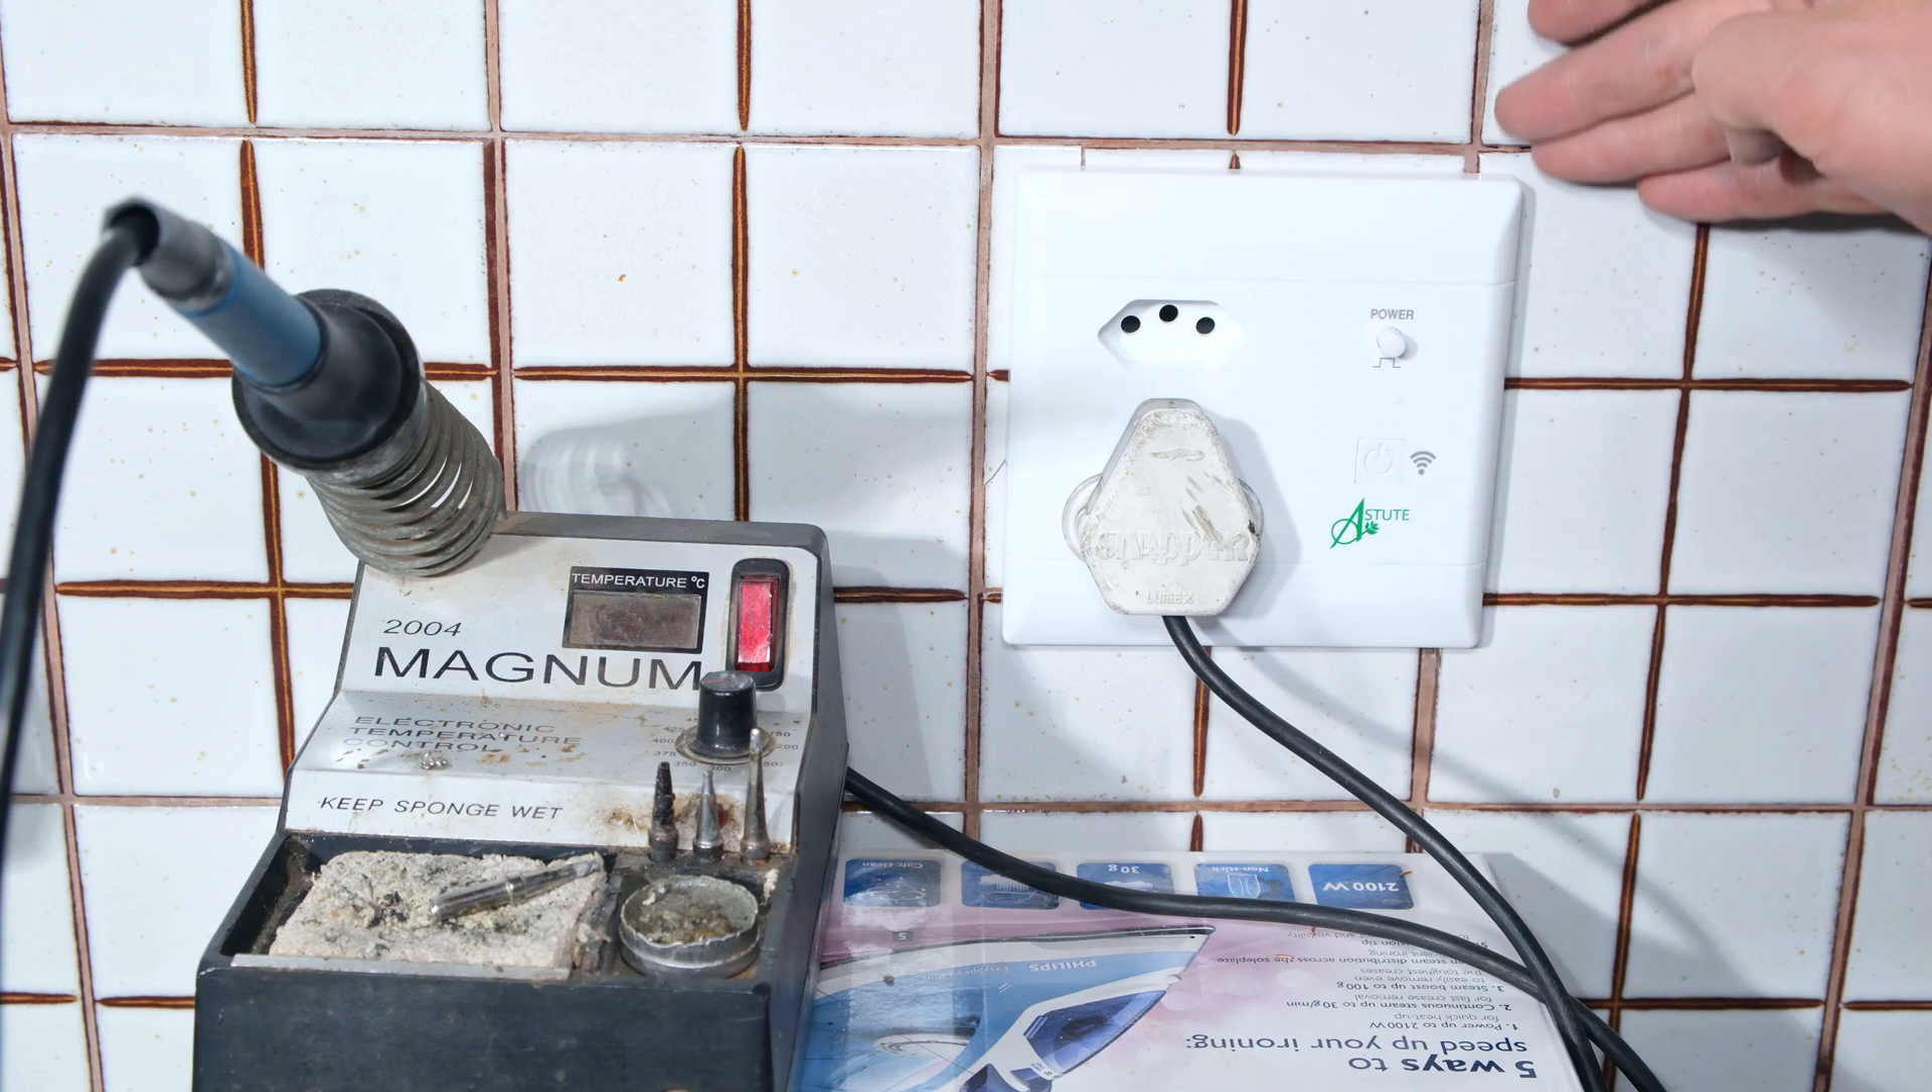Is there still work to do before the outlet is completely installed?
No.